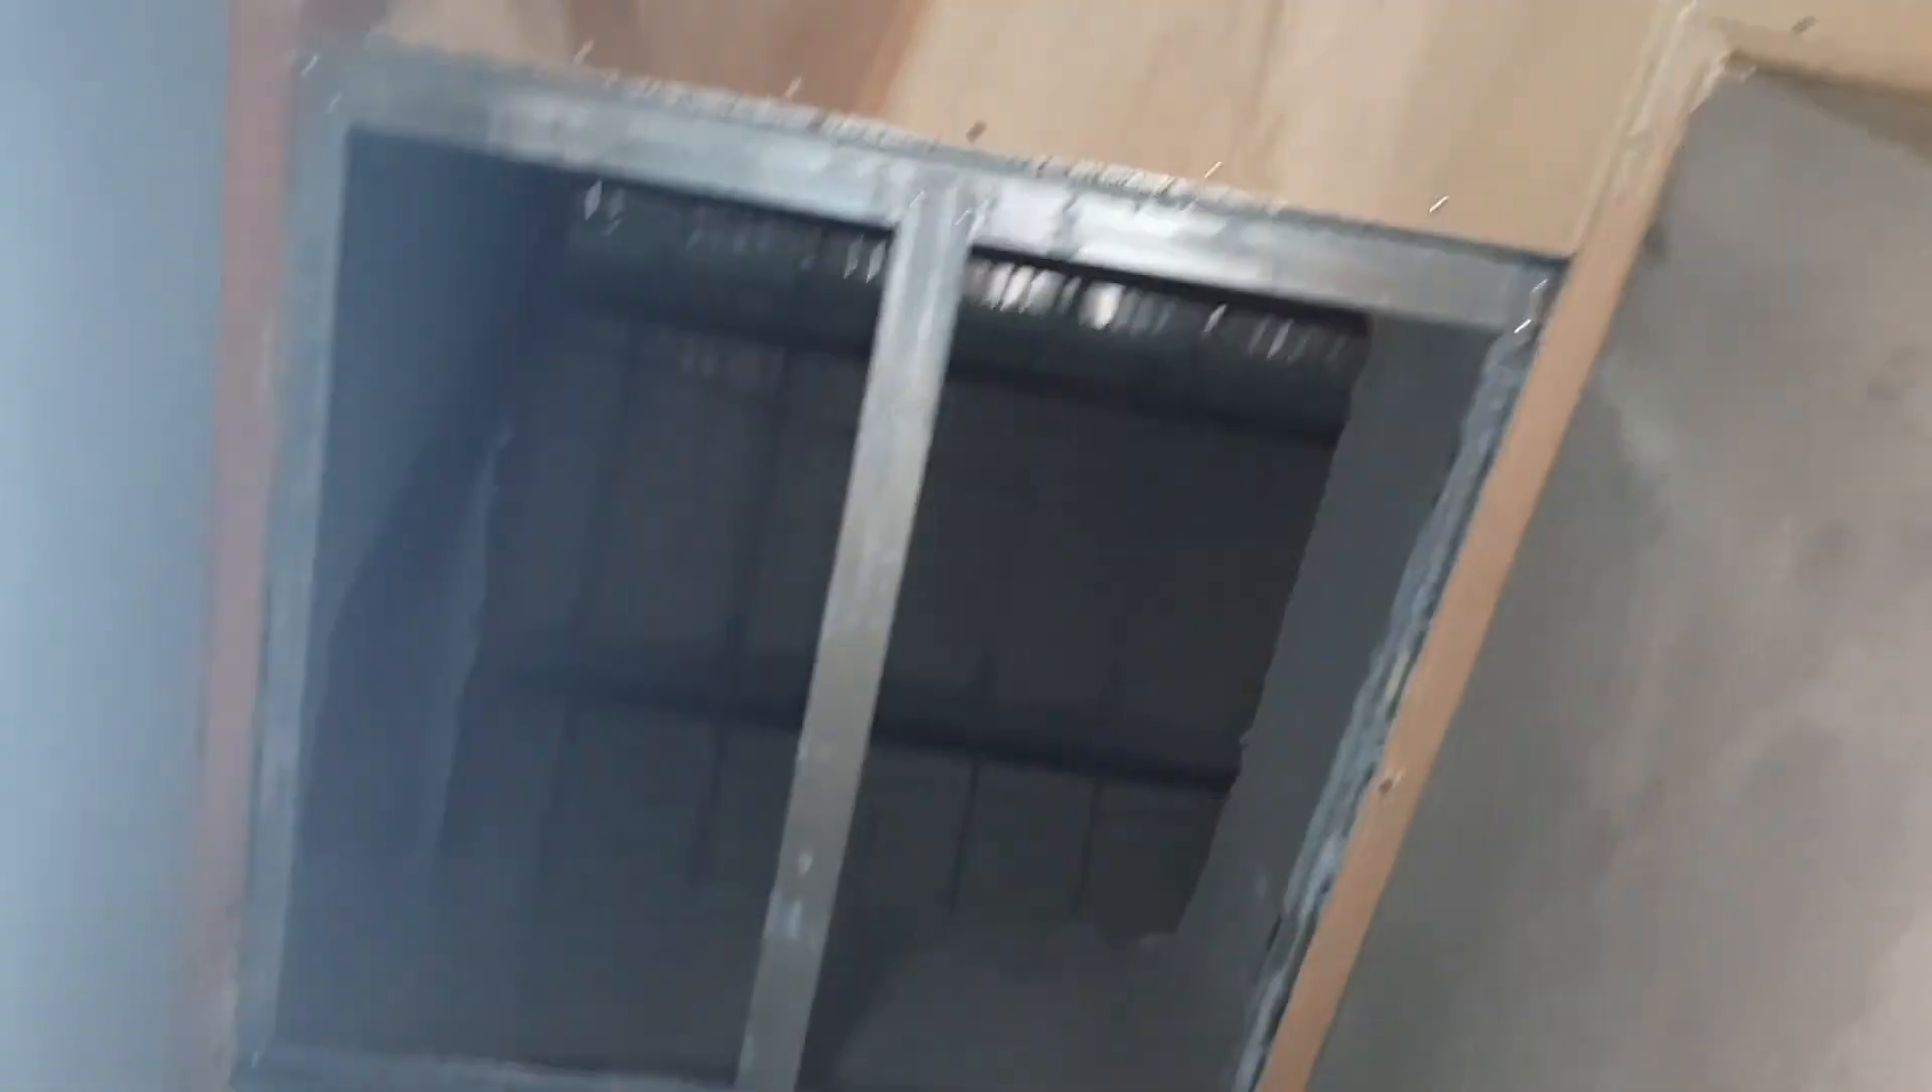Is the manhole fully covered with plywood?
No.